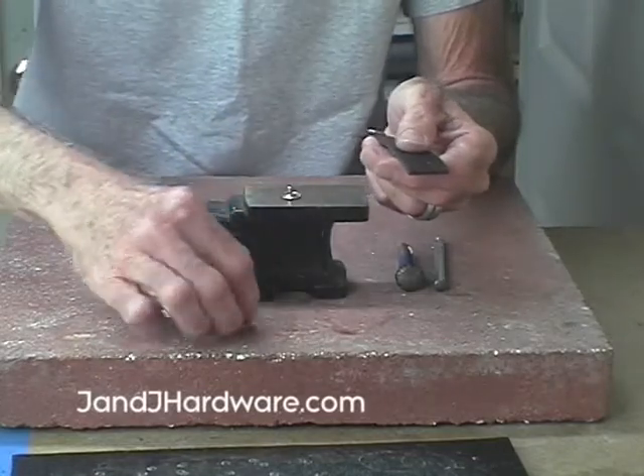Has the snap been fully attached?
No.